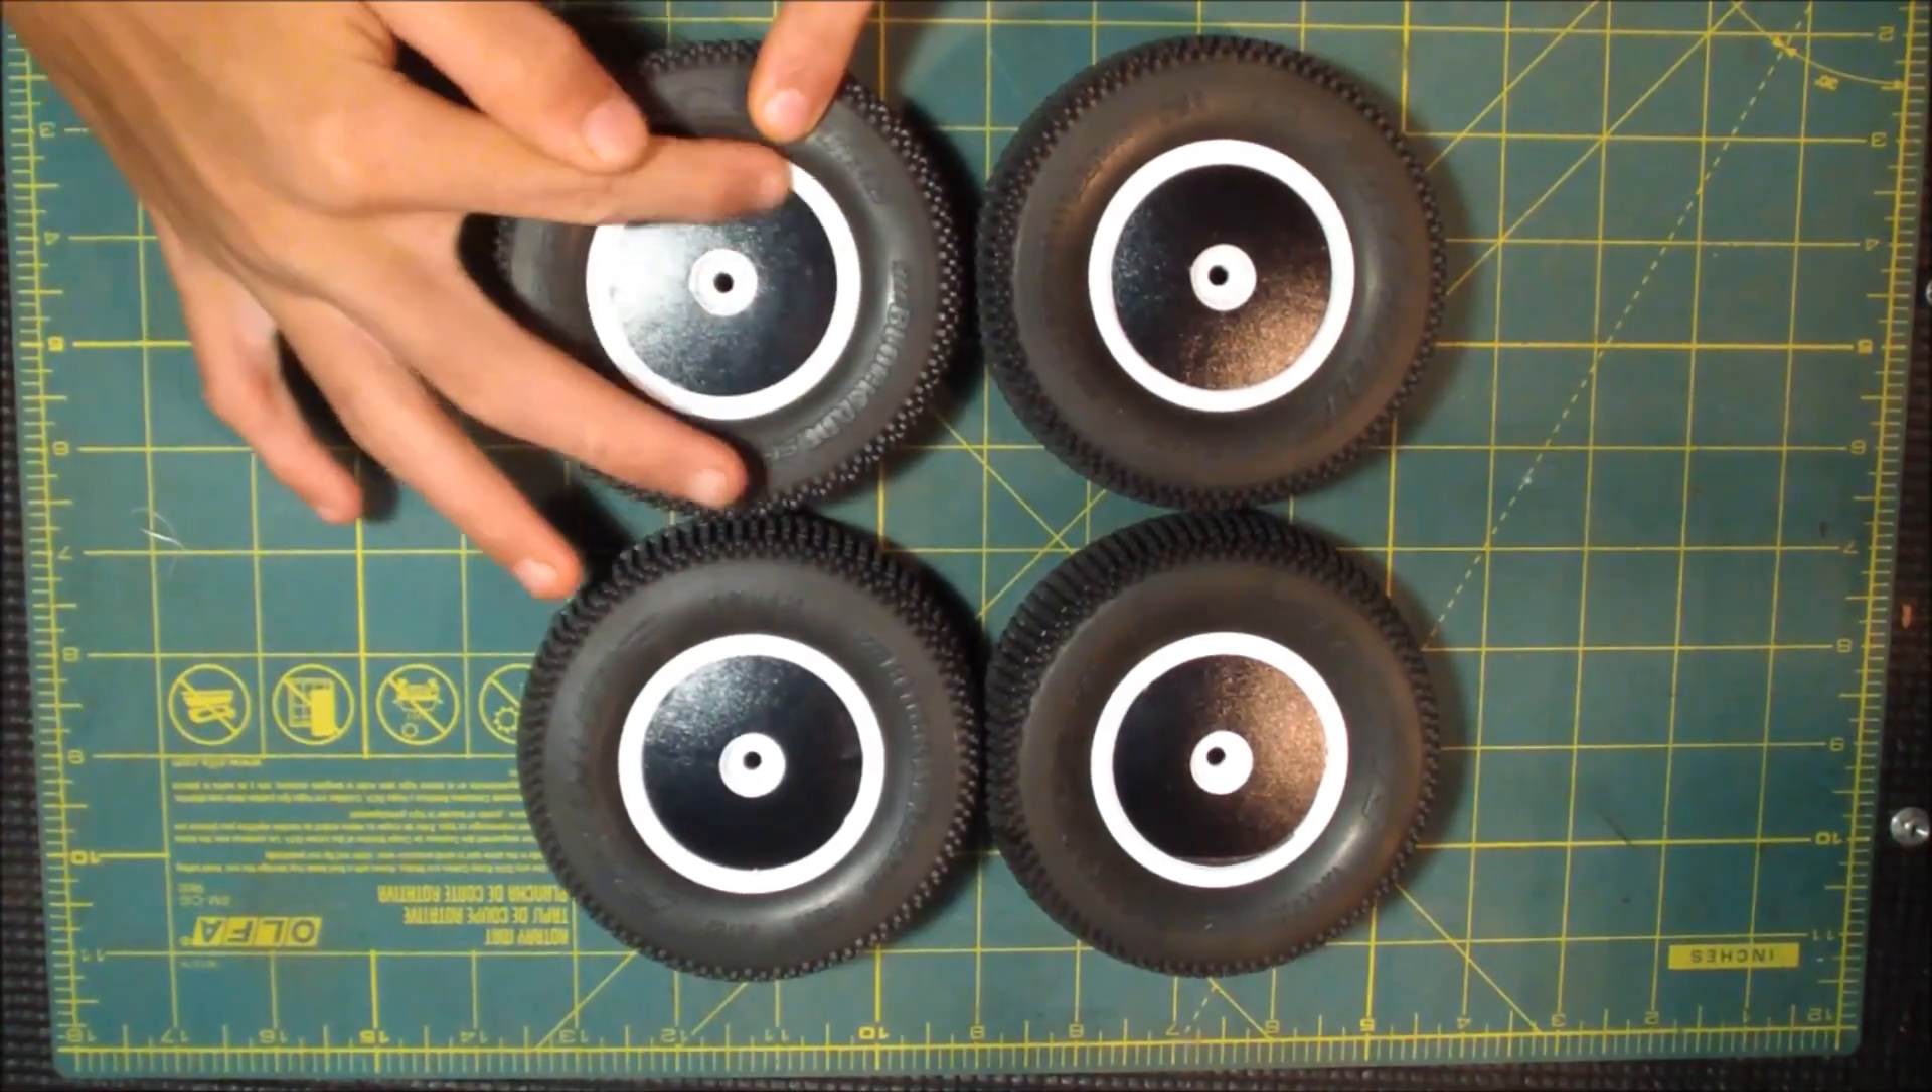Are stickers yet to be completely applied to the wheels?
No.